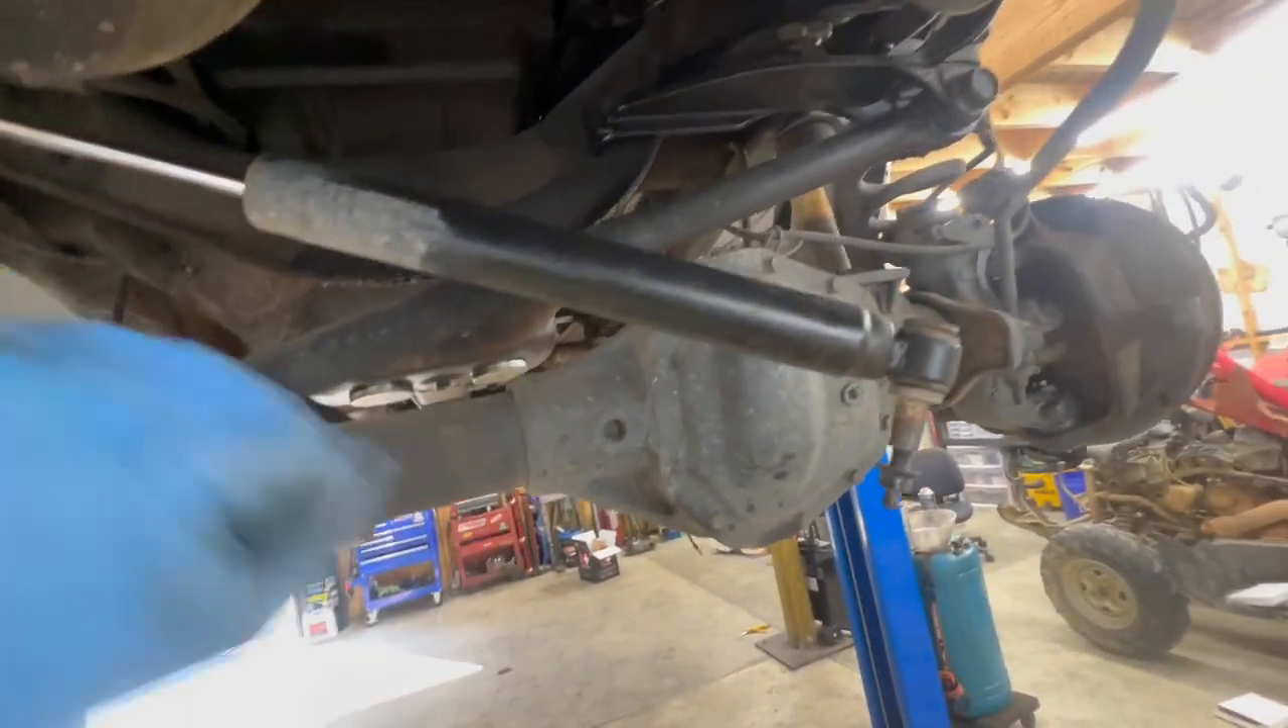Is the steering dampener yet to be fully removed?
Yes.